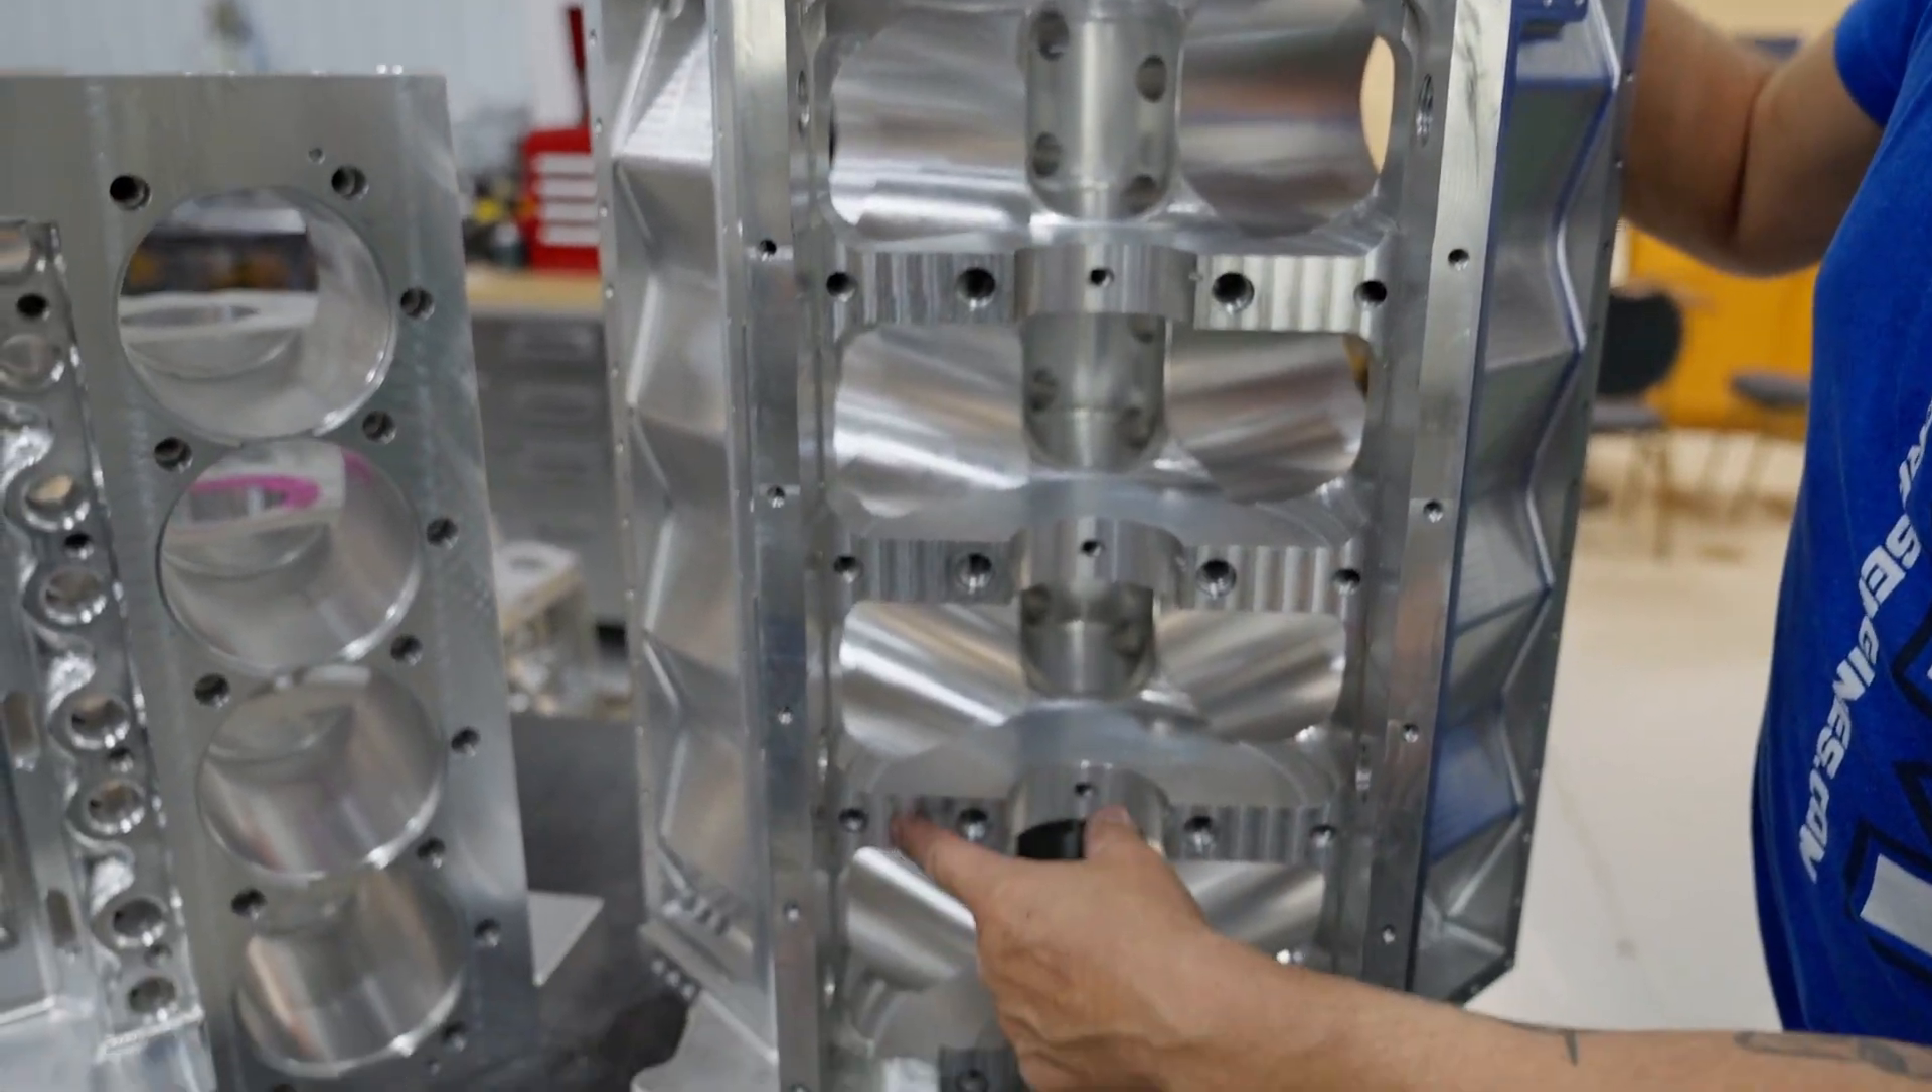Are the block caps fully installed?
No.